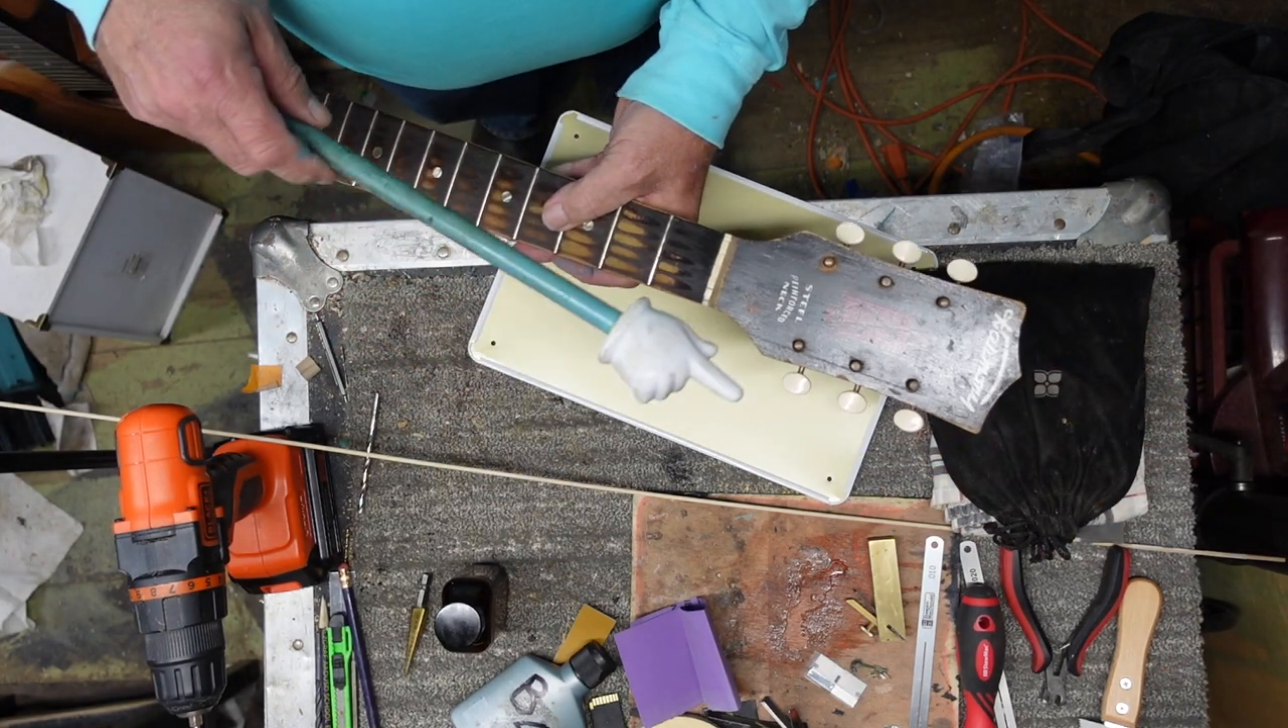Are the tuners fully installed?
Yes.